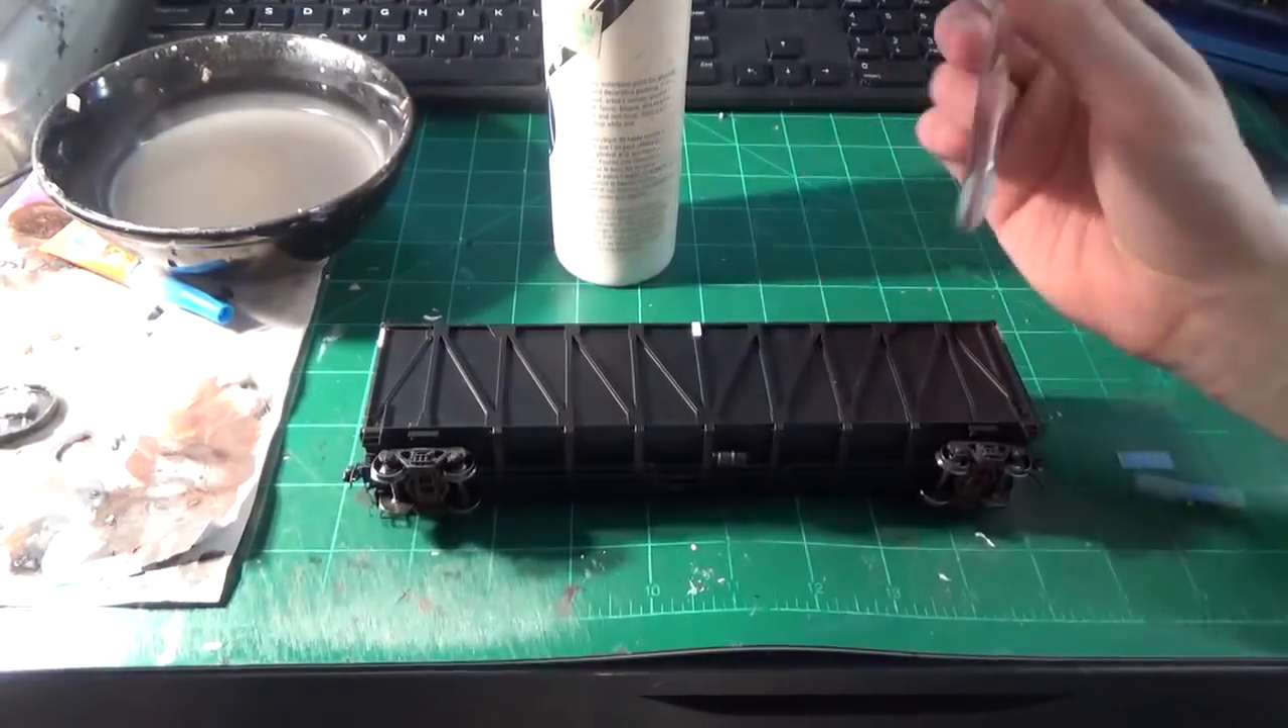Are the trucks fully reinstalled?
Yes.